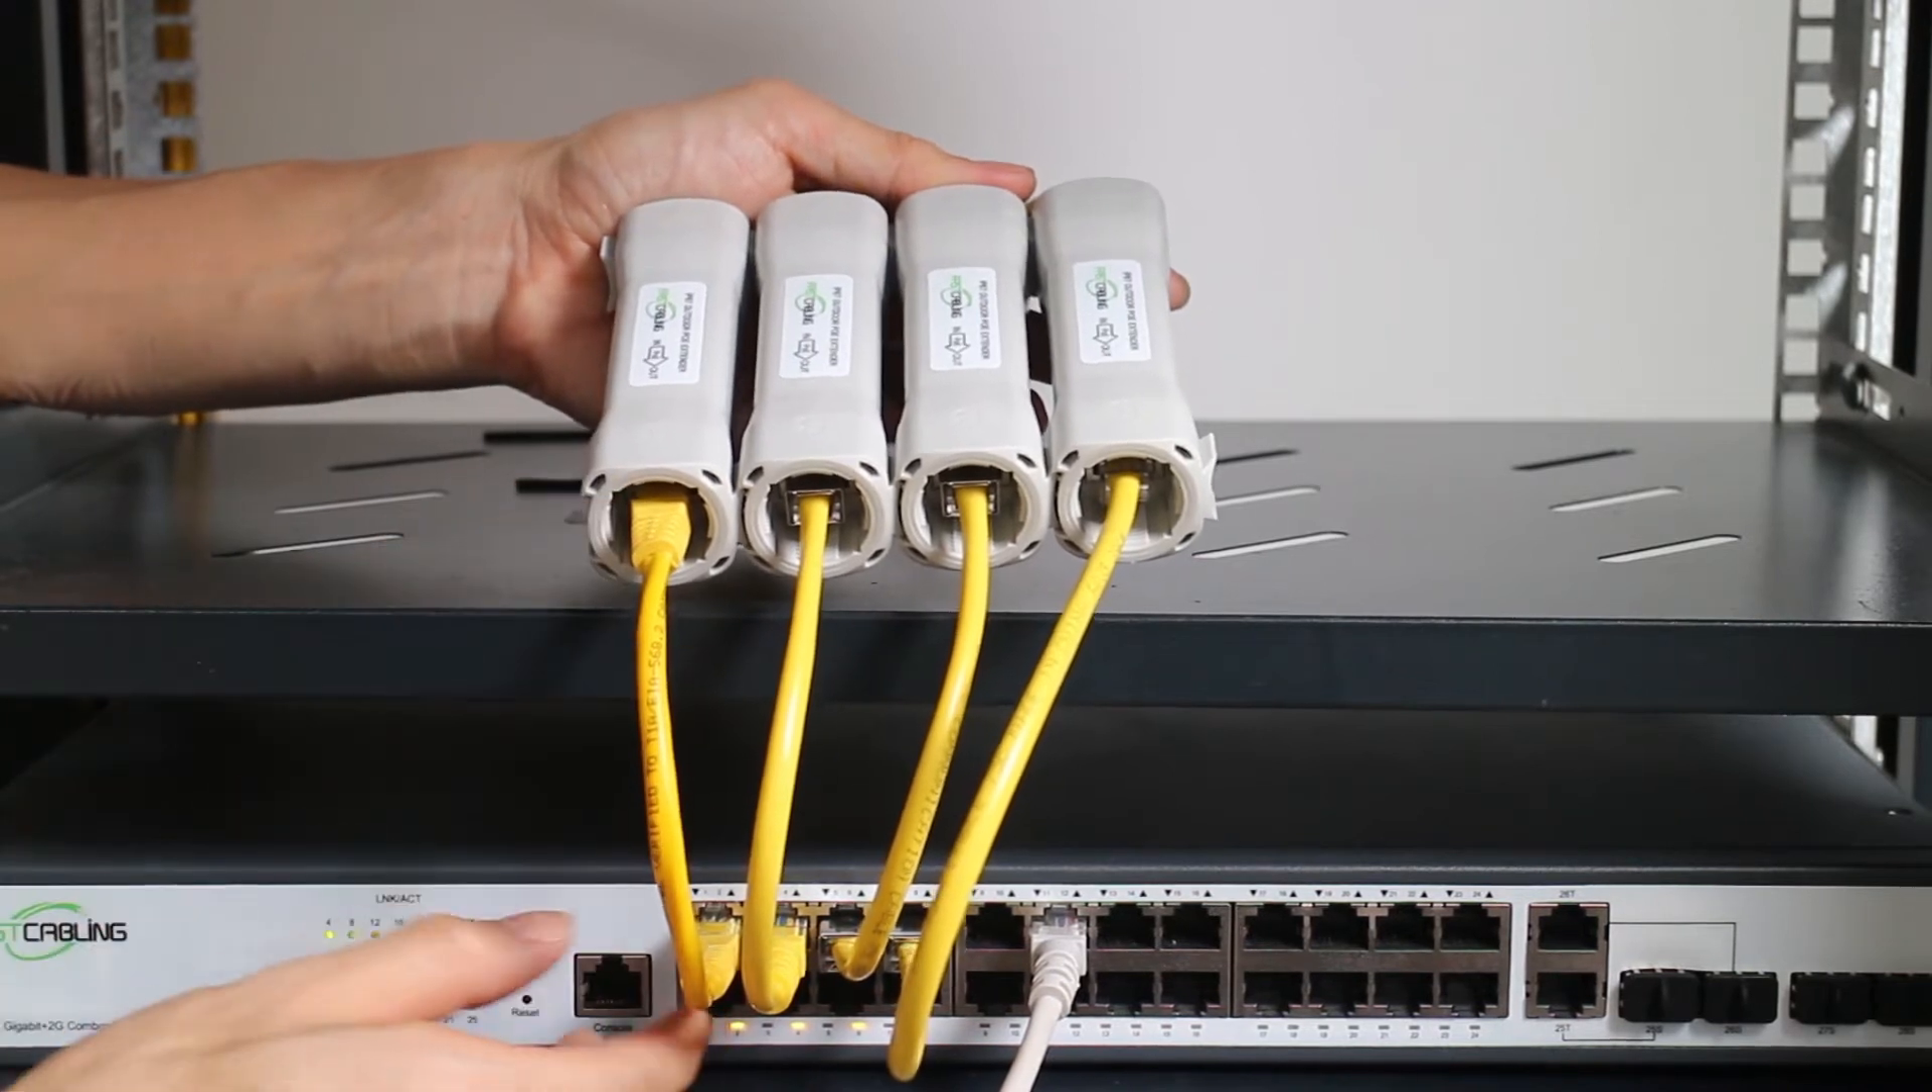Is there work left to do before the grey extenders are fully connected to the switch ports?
No.